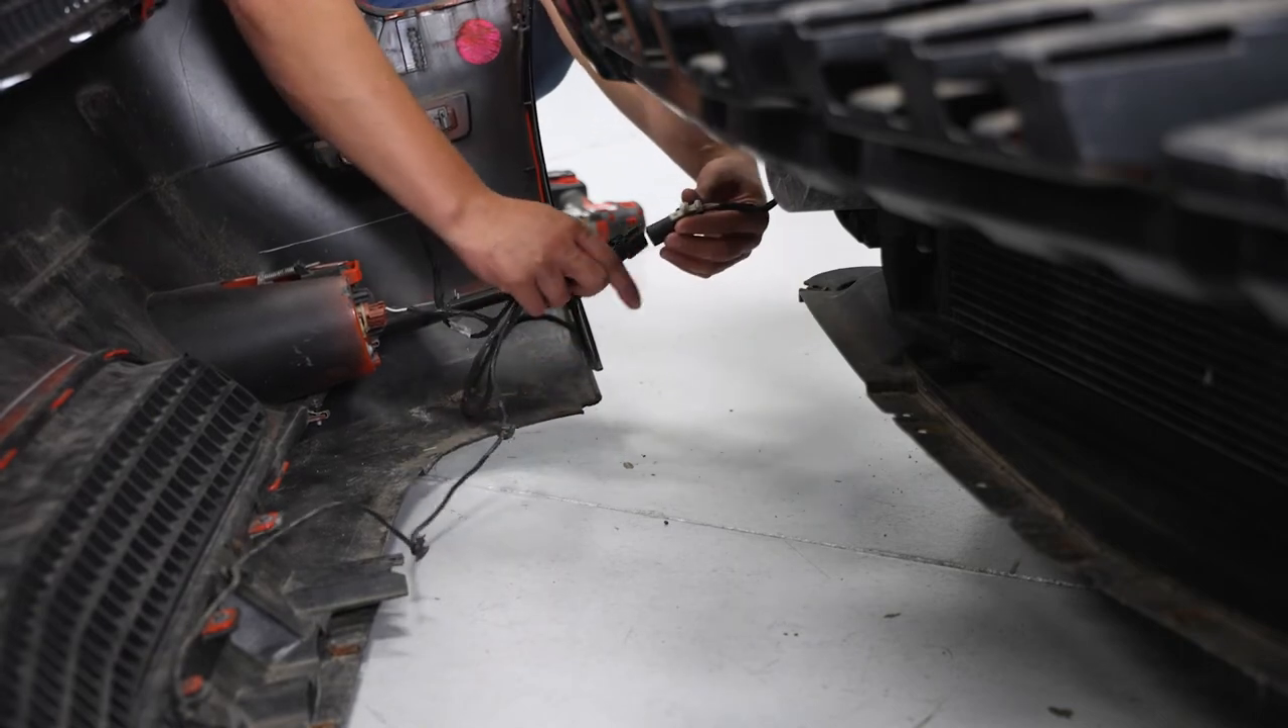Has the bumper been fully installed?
No.